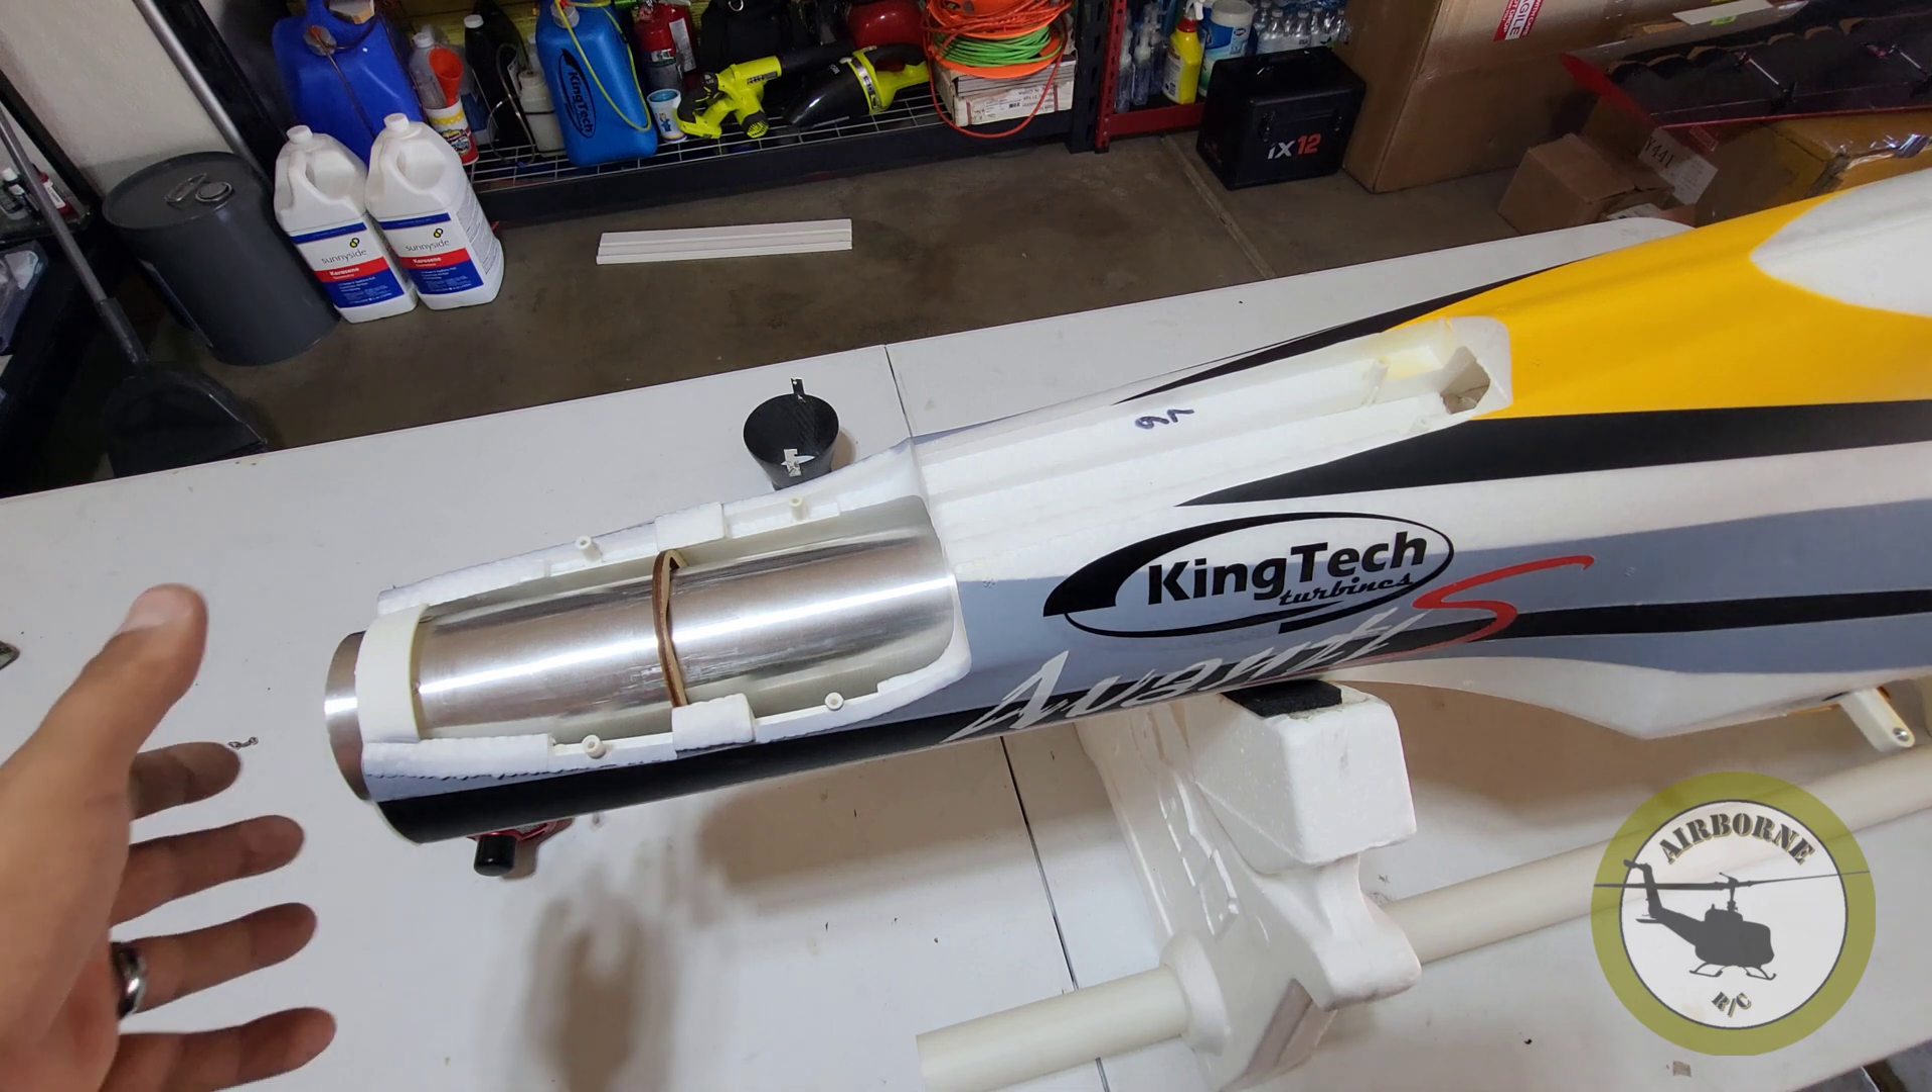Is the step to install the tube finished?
Yes.